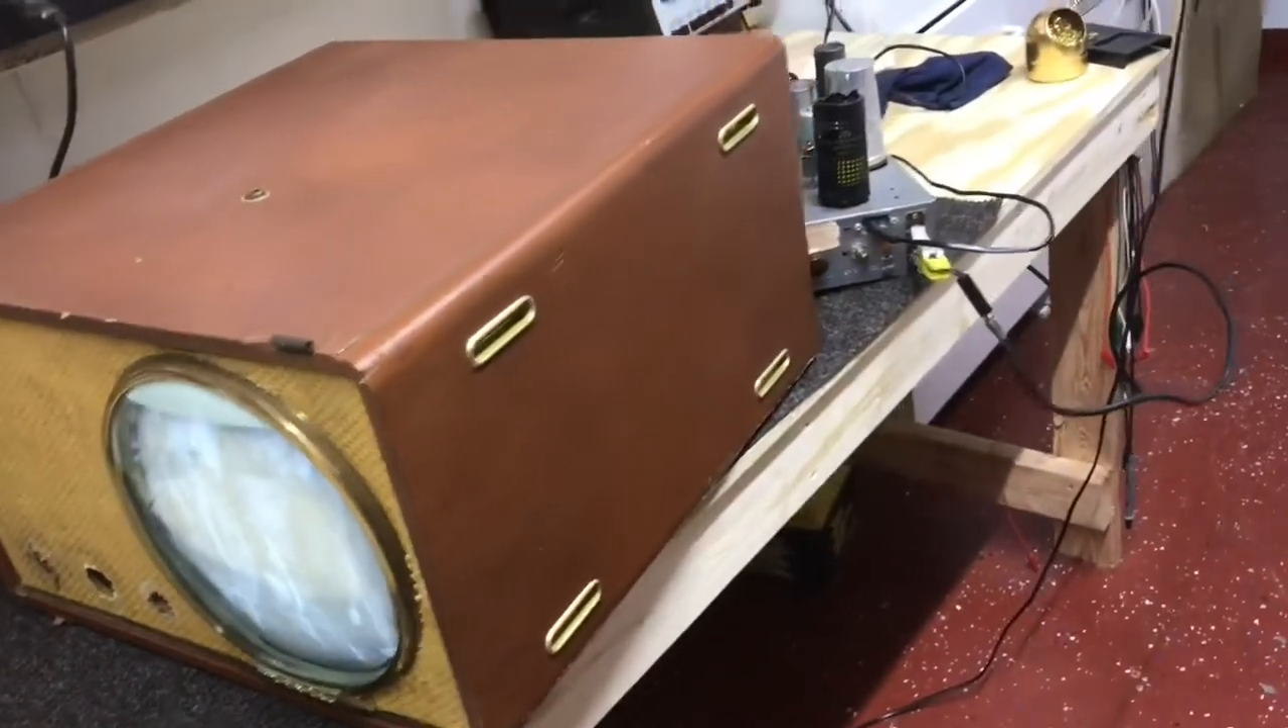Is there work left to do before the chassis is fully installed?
Yes.